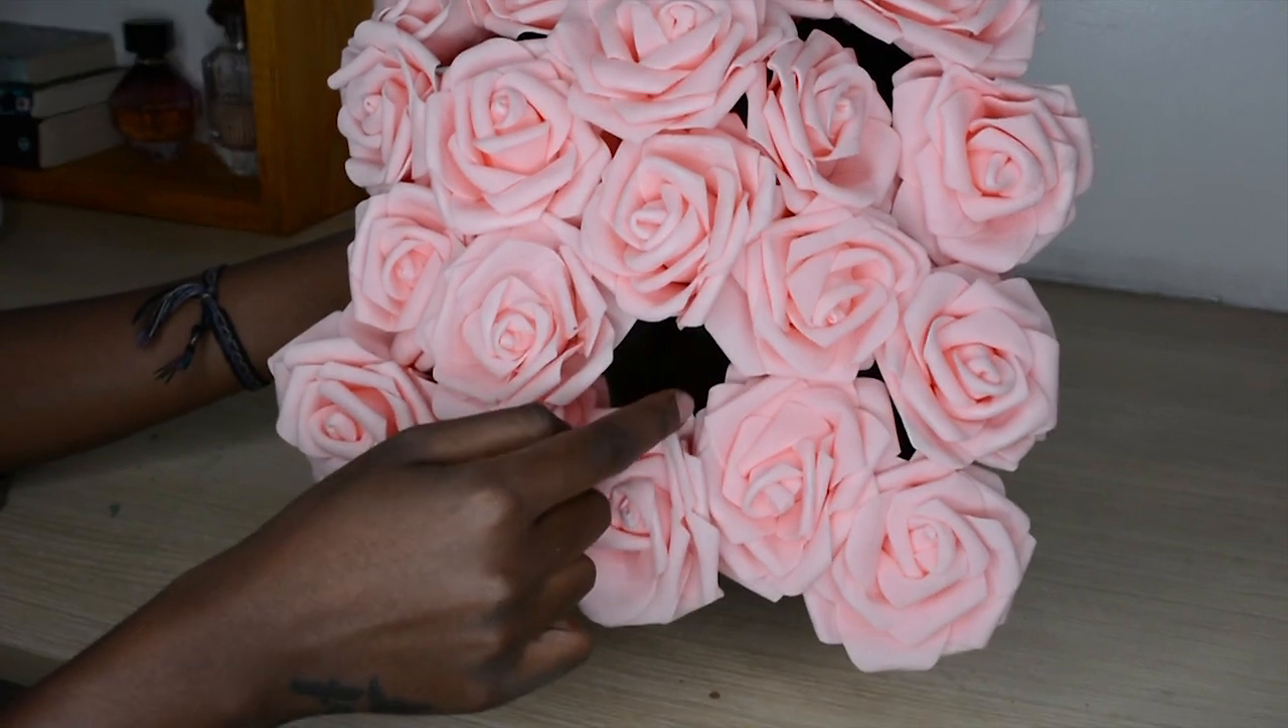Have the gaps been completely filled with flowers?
No.